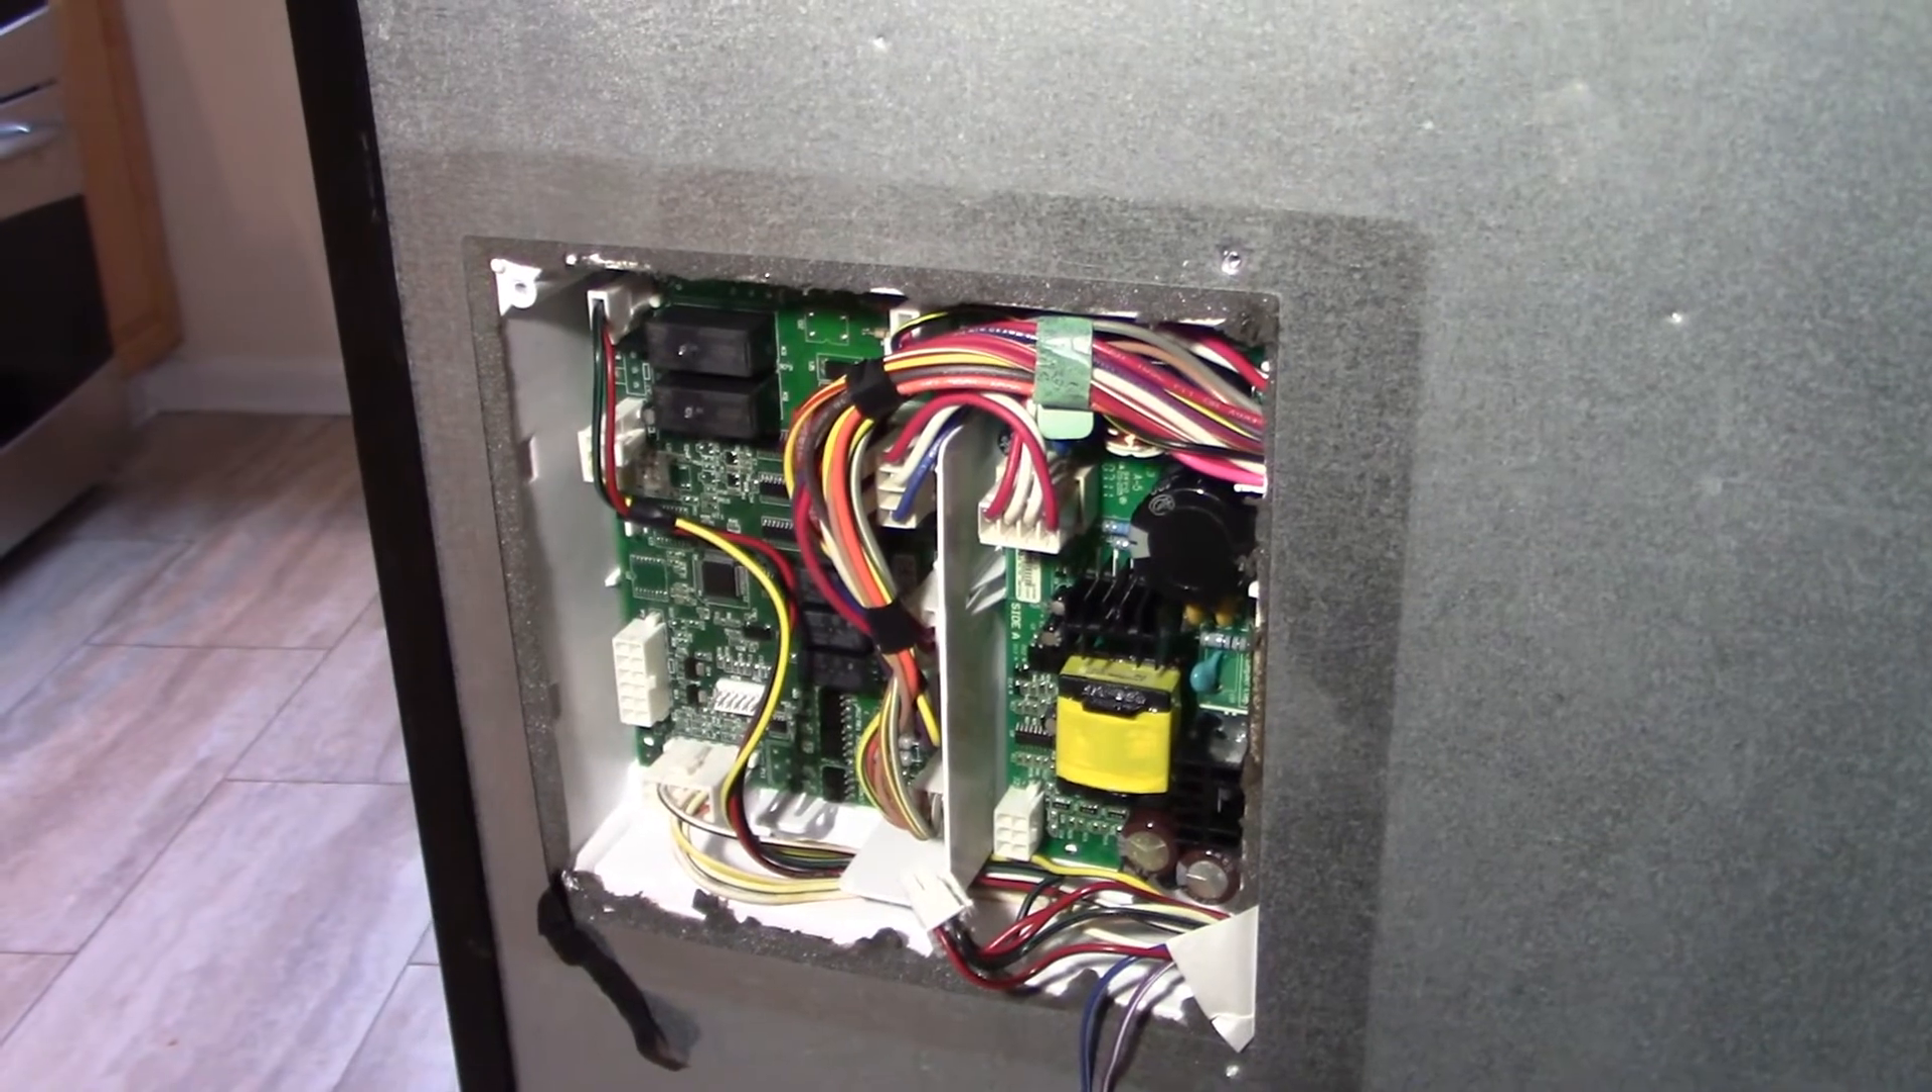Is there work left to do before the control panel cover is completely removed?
No.